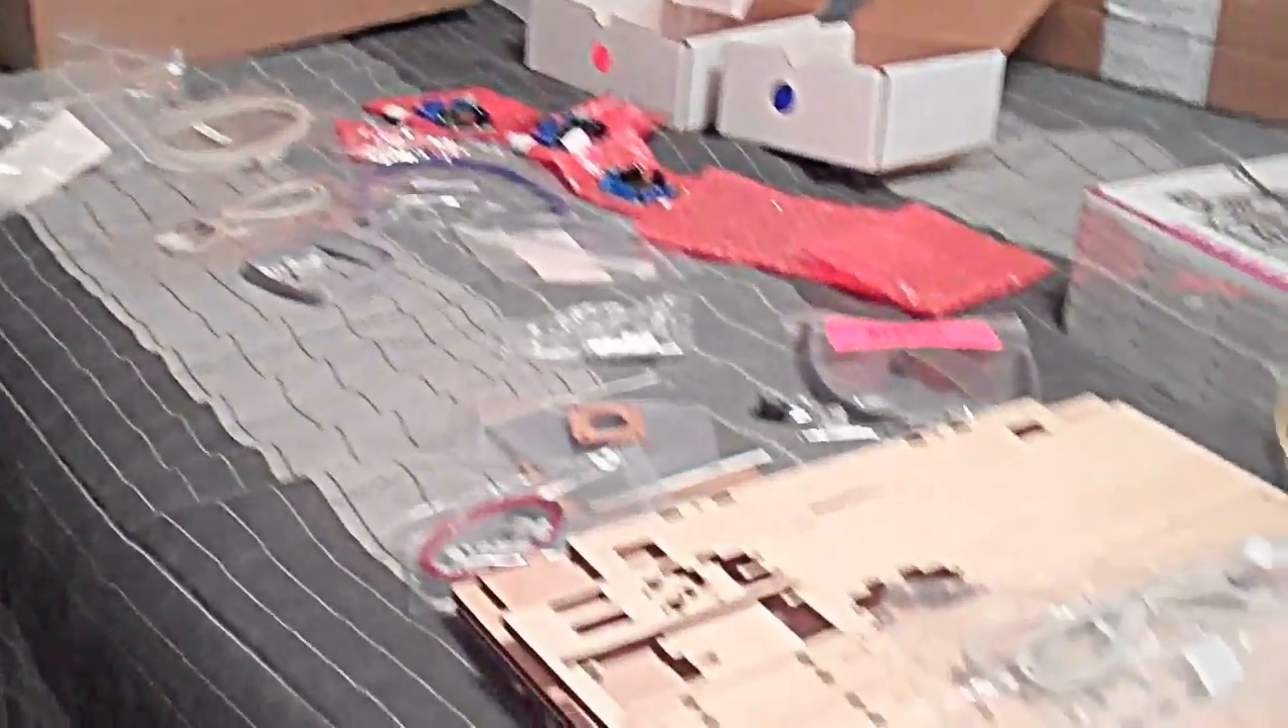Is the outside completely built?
No.